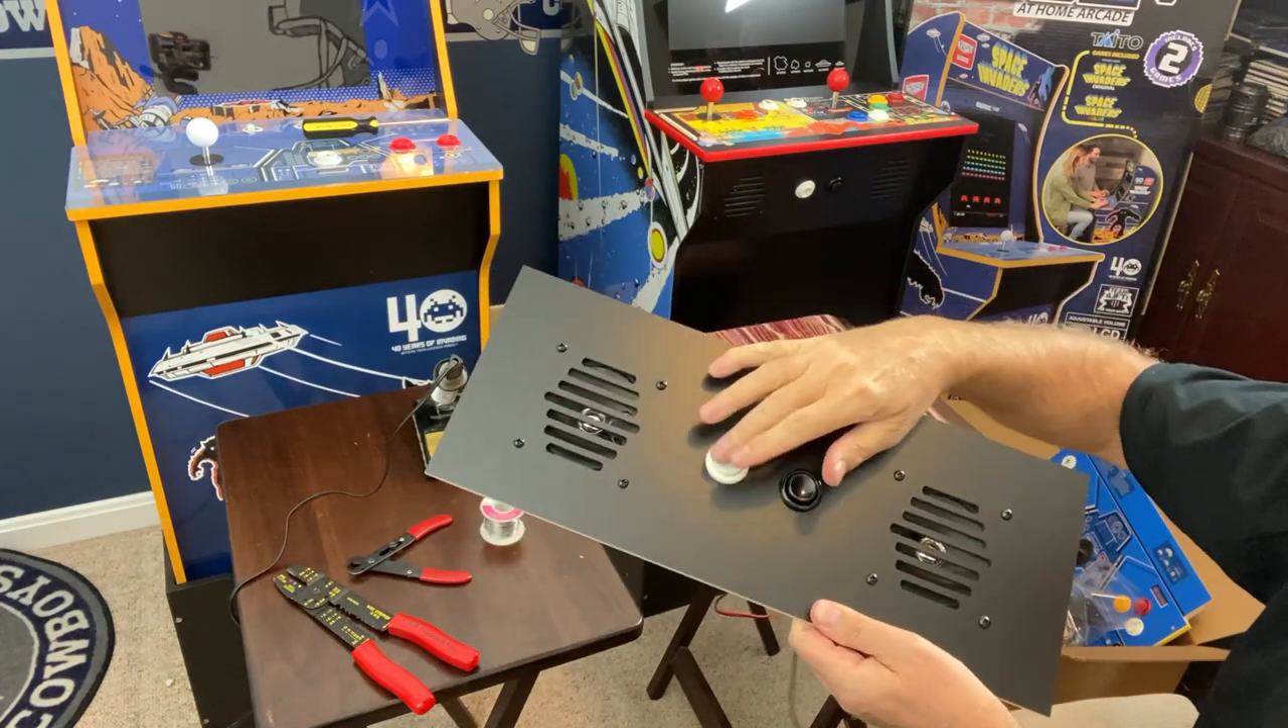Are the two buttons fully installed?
Yes.